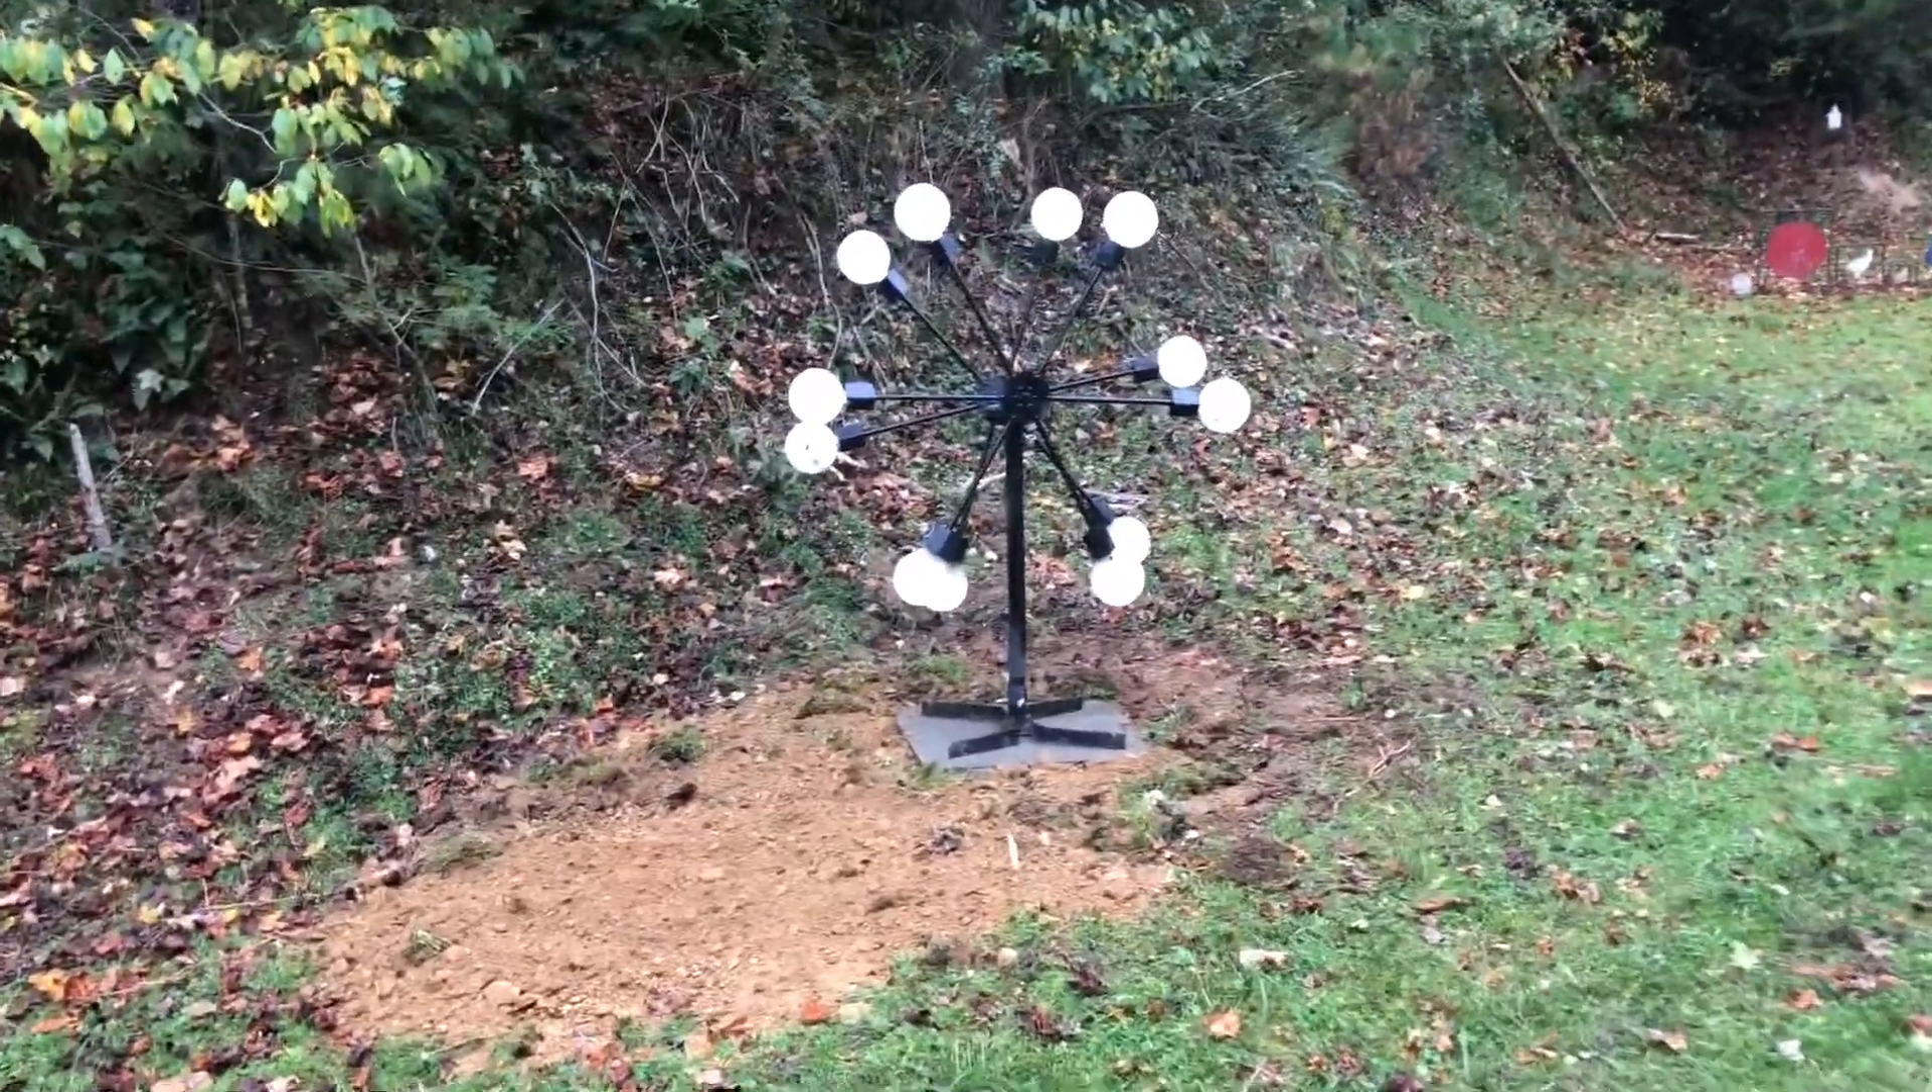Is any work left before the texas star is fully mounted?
No.